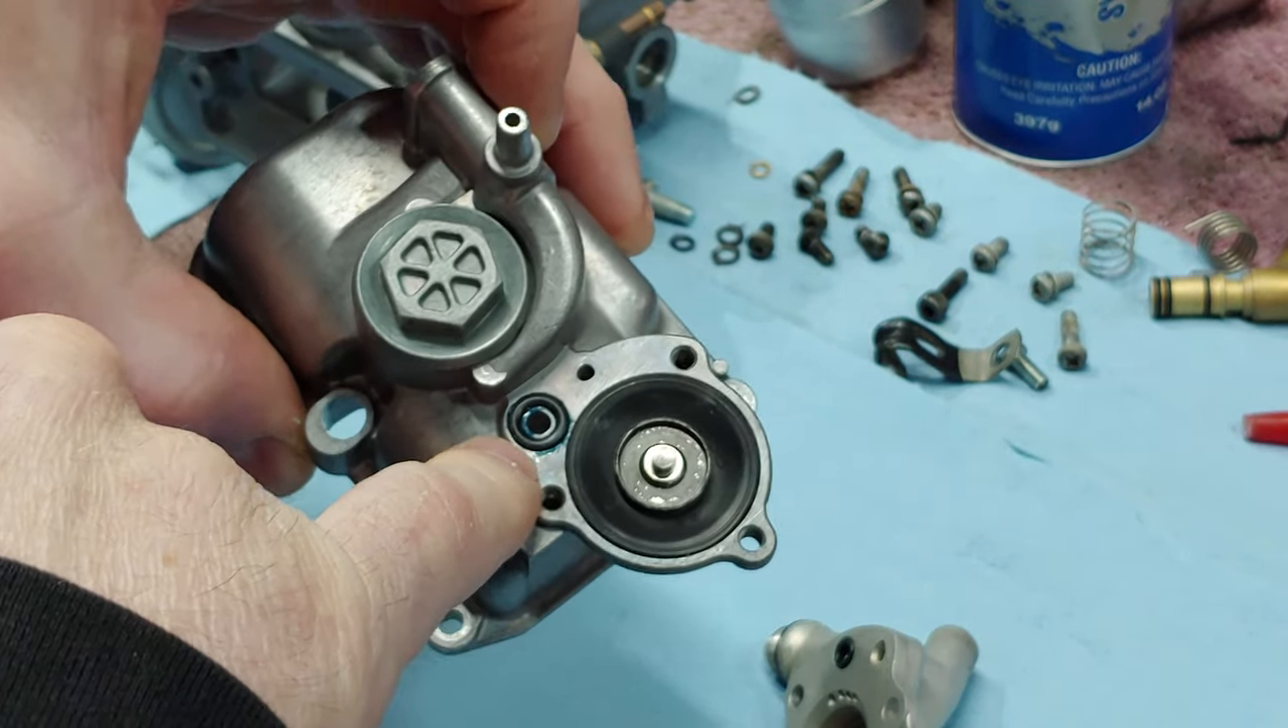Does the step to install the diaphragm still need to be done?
No.